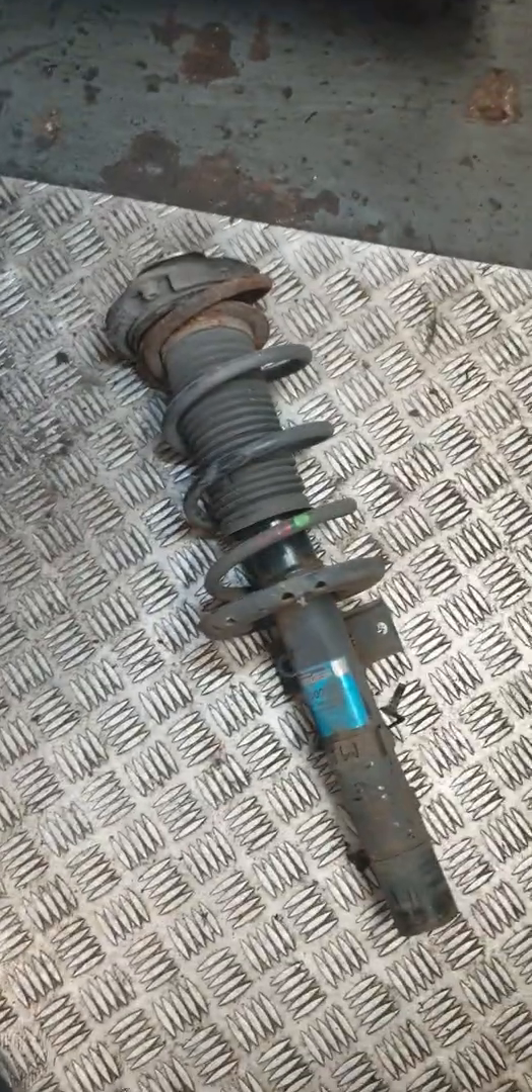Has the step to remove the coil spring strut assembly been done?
Yes.